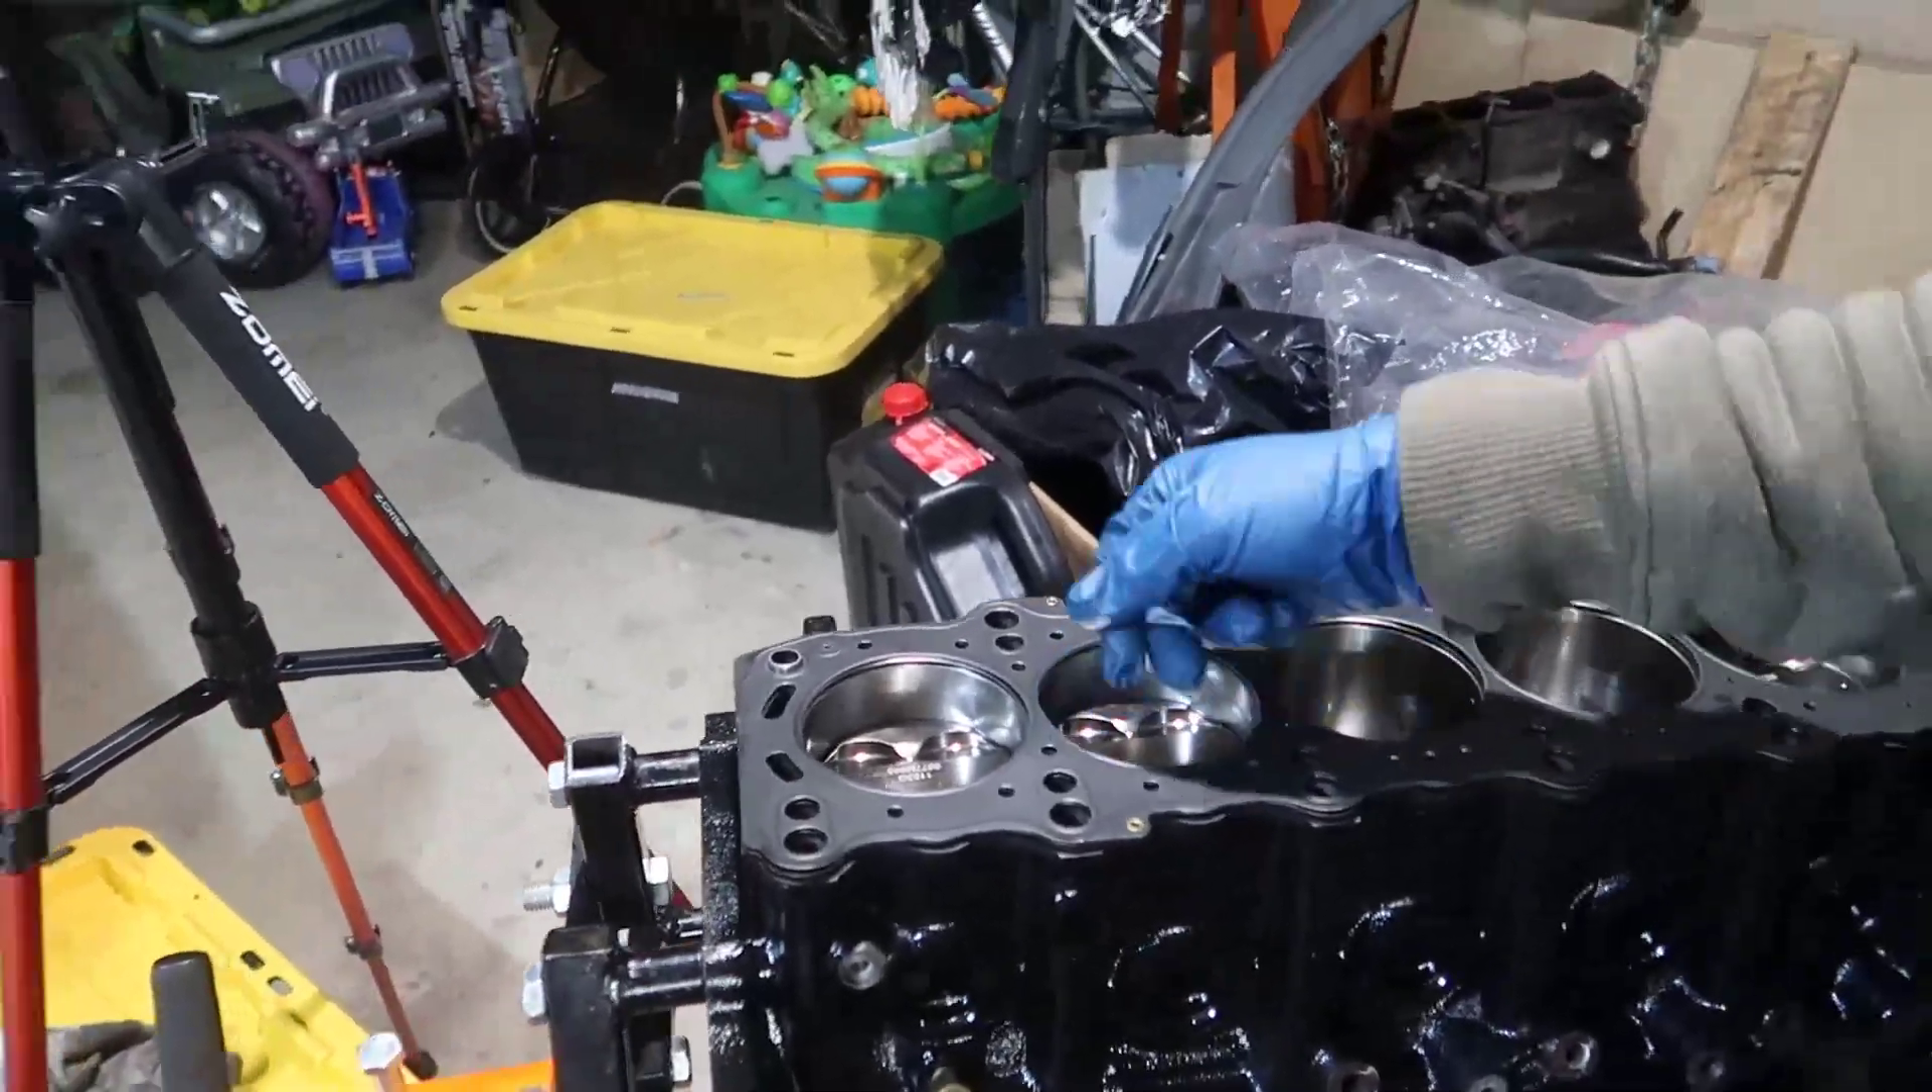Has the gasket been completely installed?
Yes.